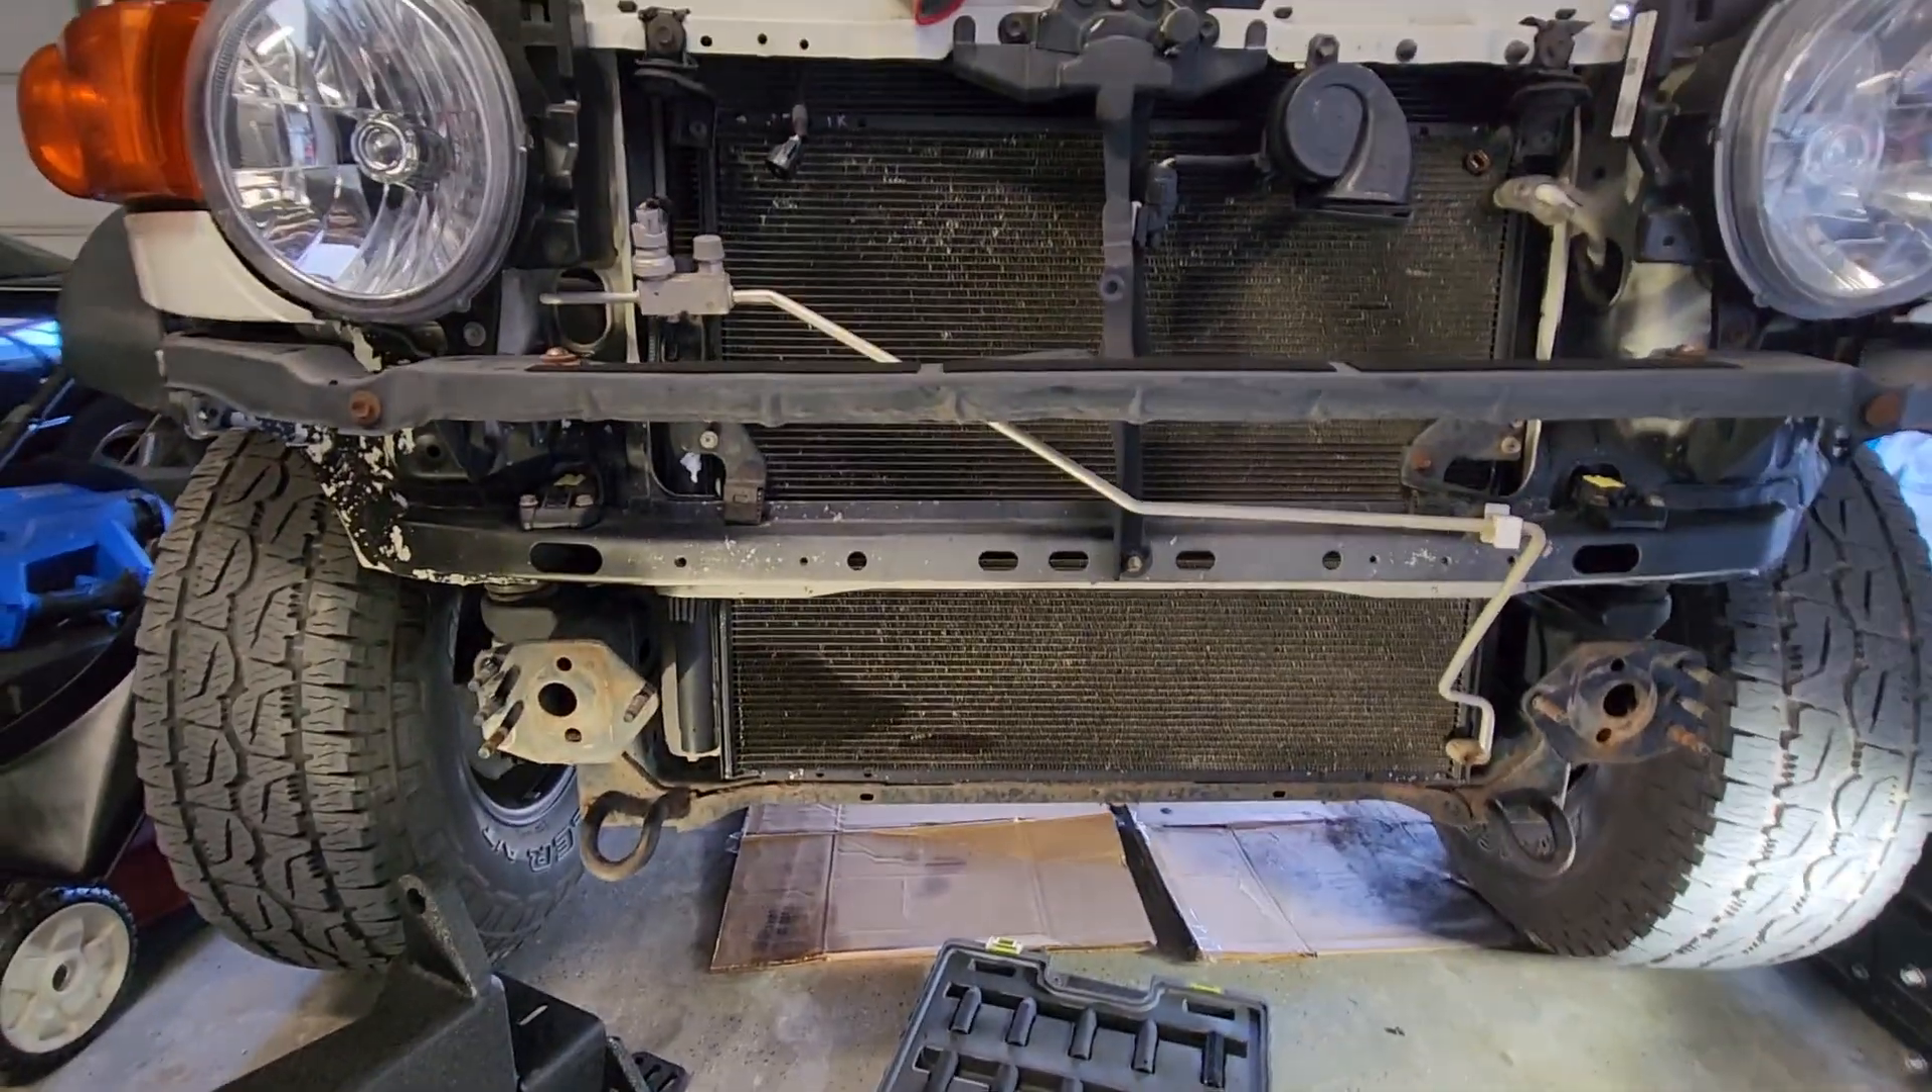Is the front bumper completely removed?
Yes.